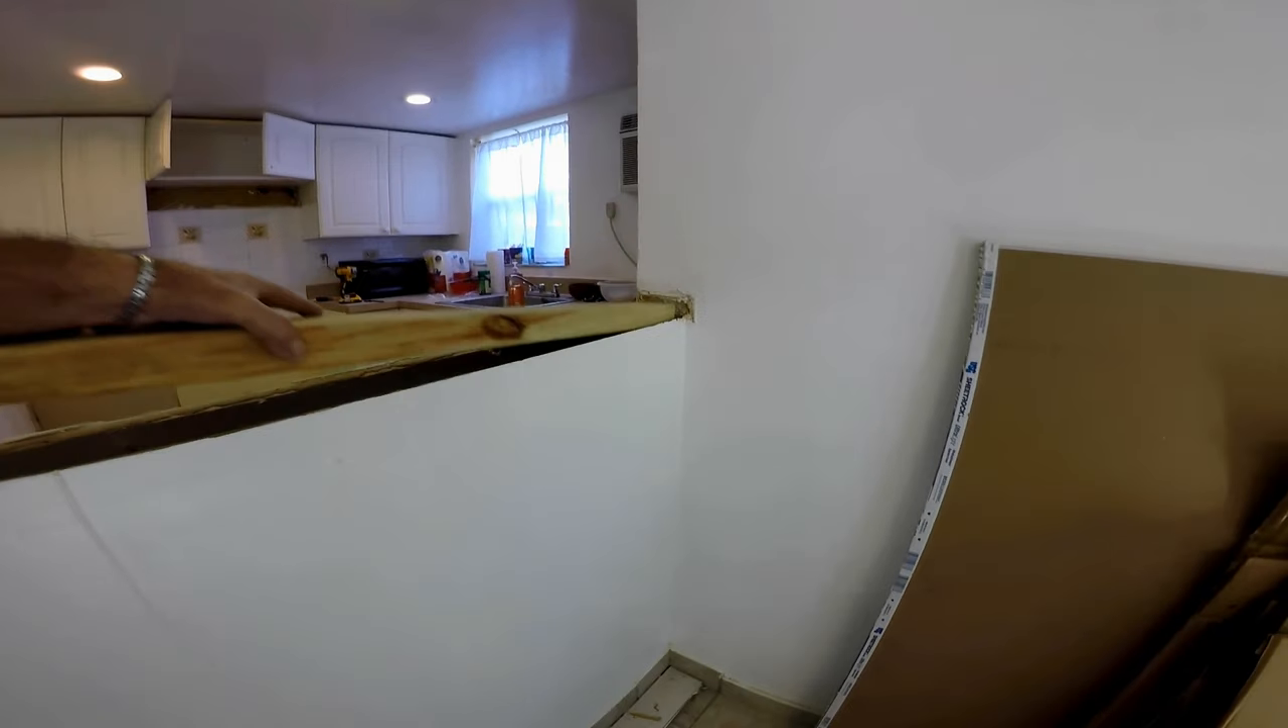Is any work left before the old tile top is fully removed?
No.